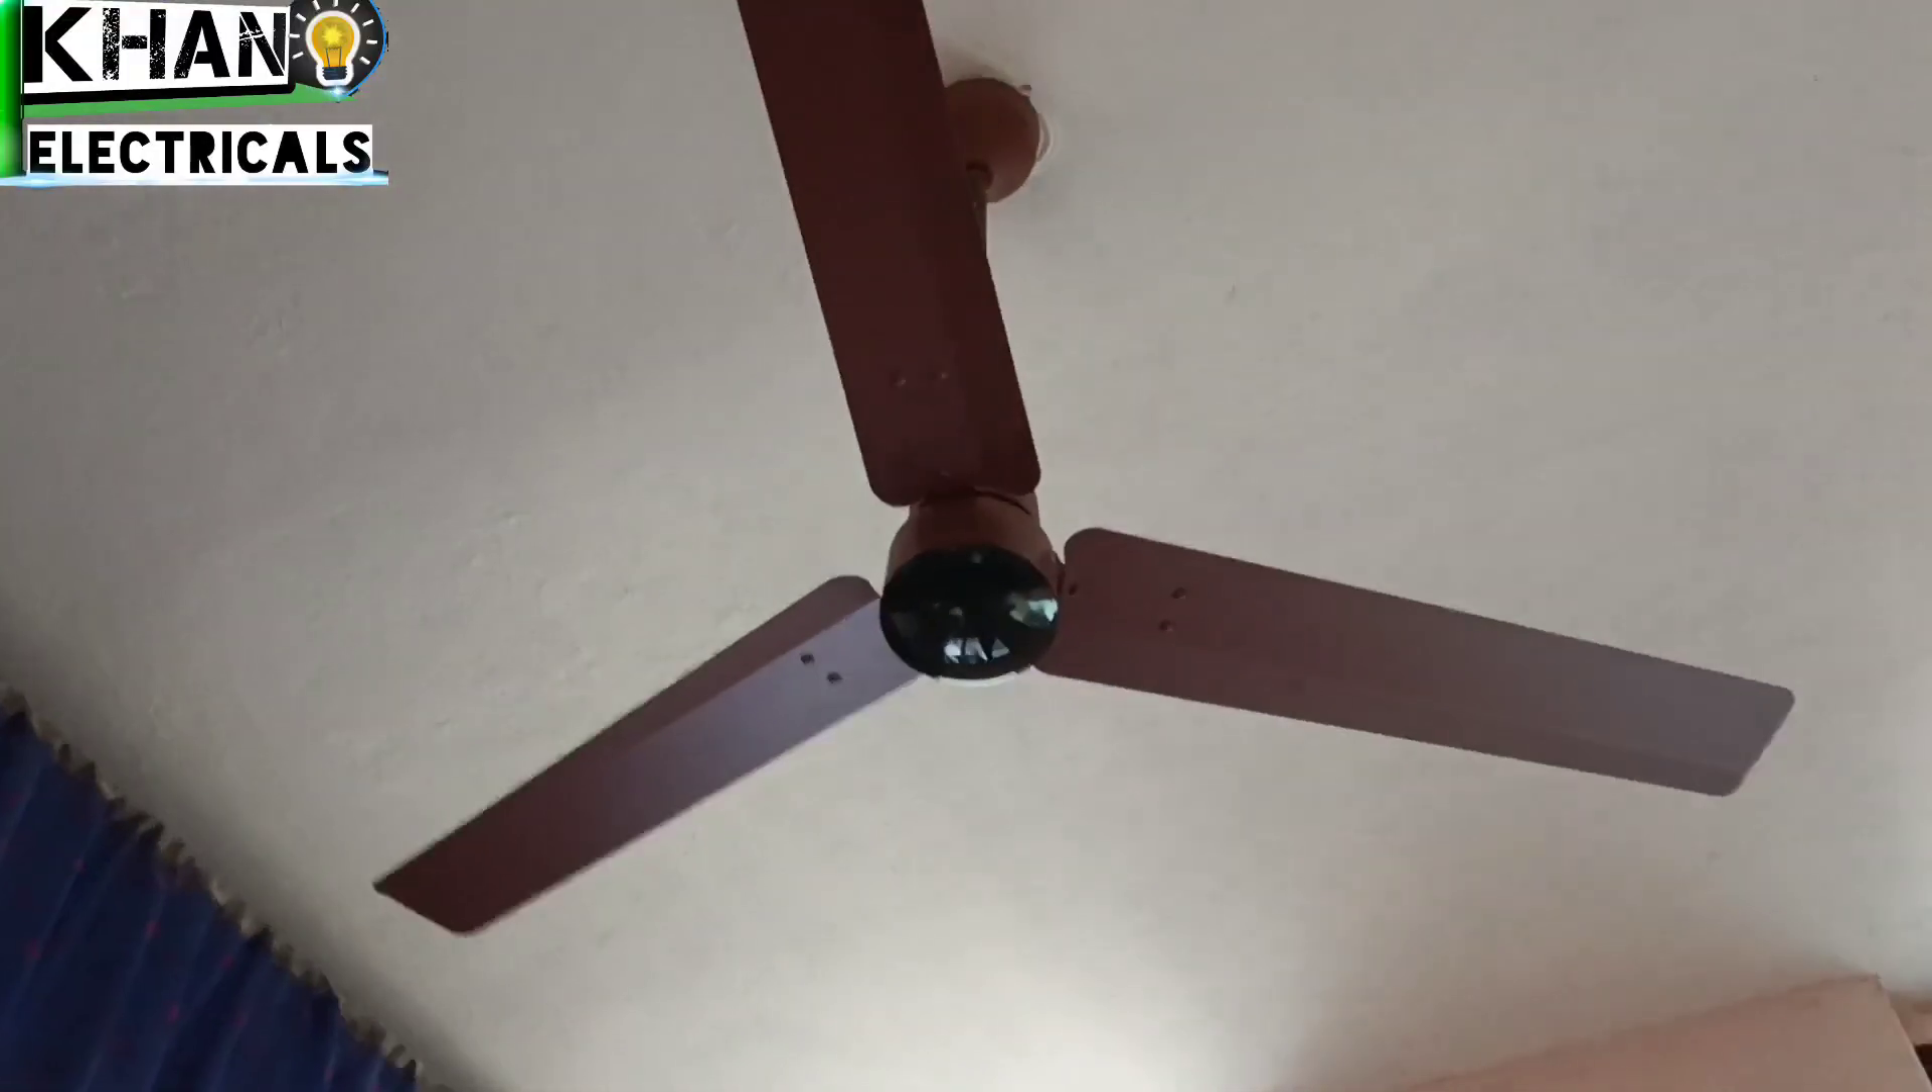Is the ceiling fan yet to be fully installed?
No.